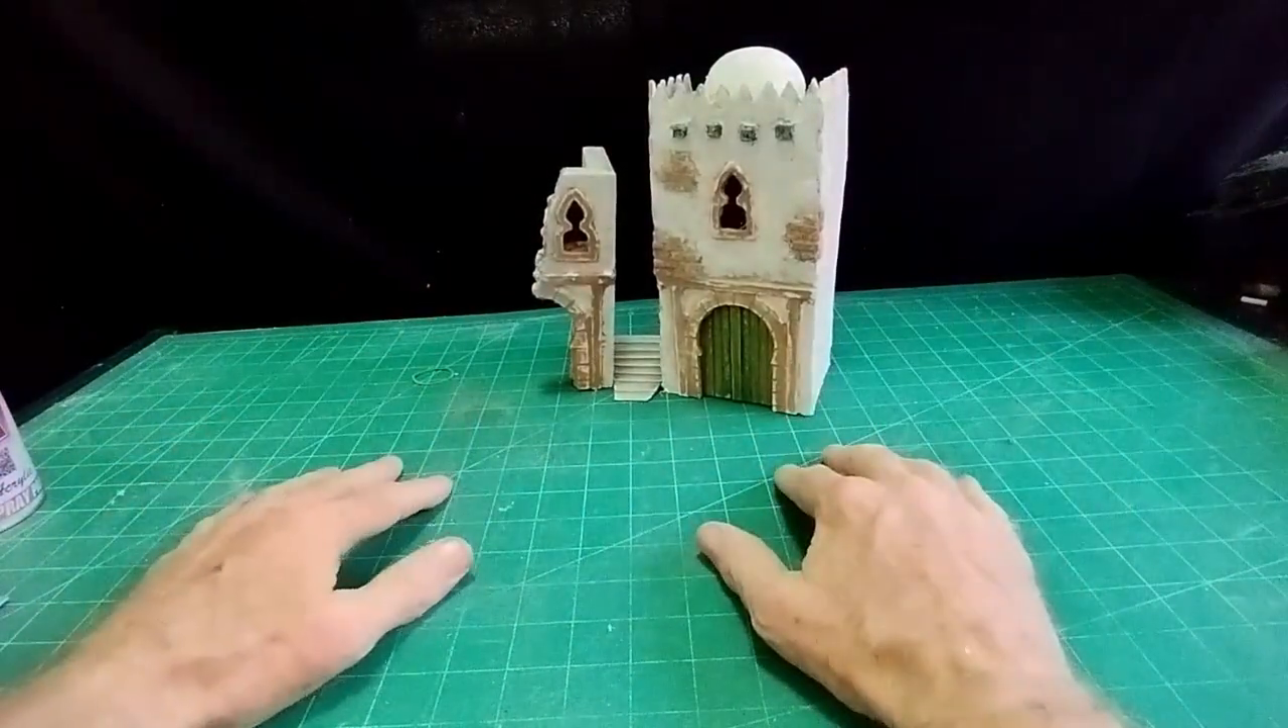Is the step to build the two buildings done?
Yes.